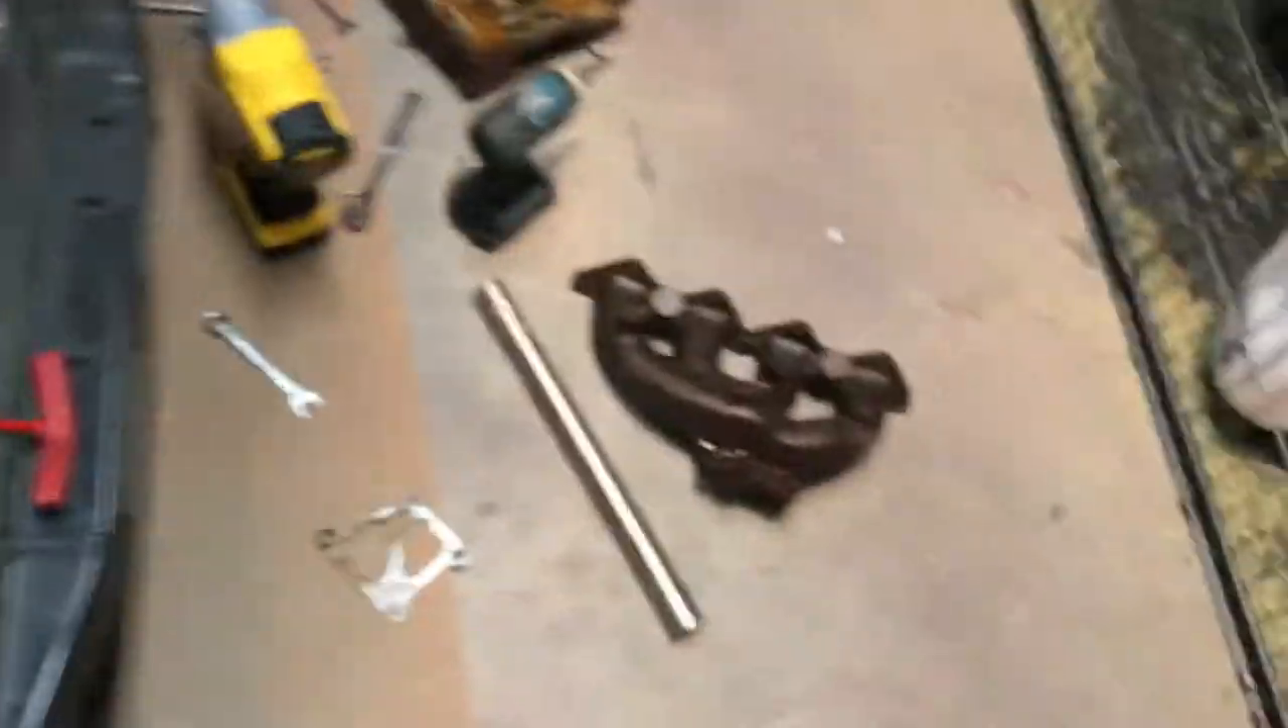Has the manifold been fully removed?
Yes.